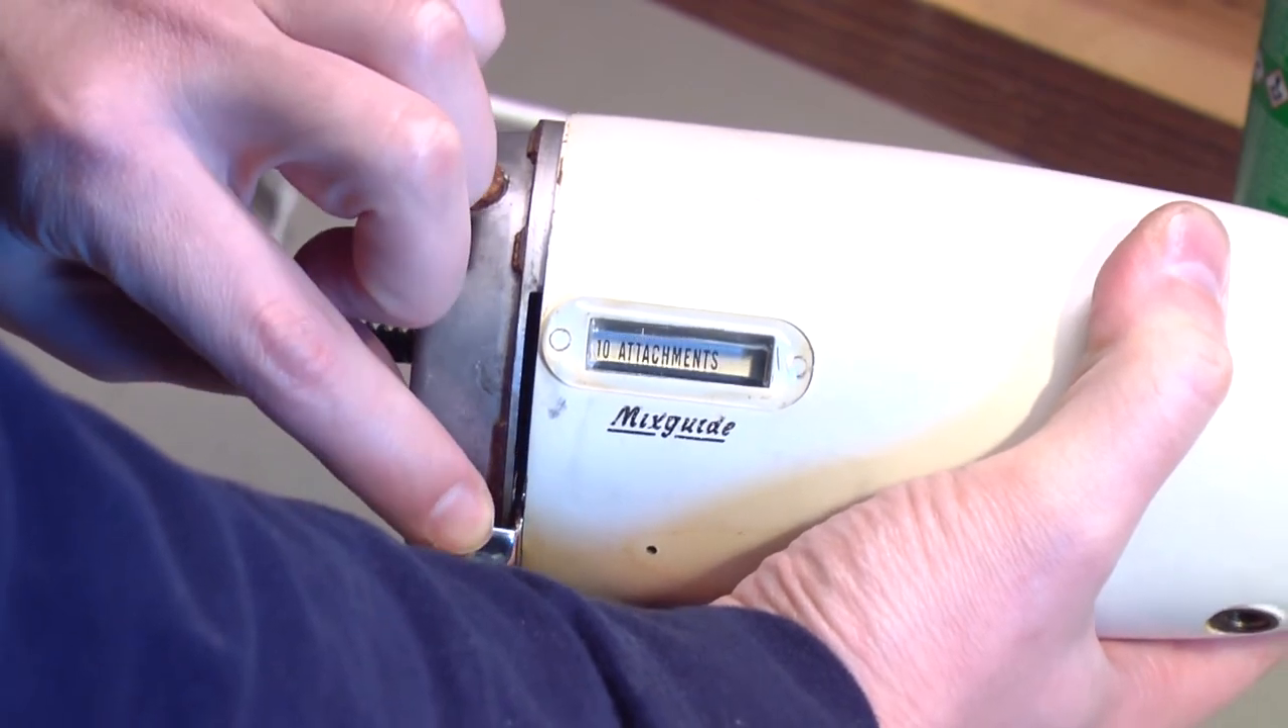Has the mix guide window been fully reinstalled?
Yes.